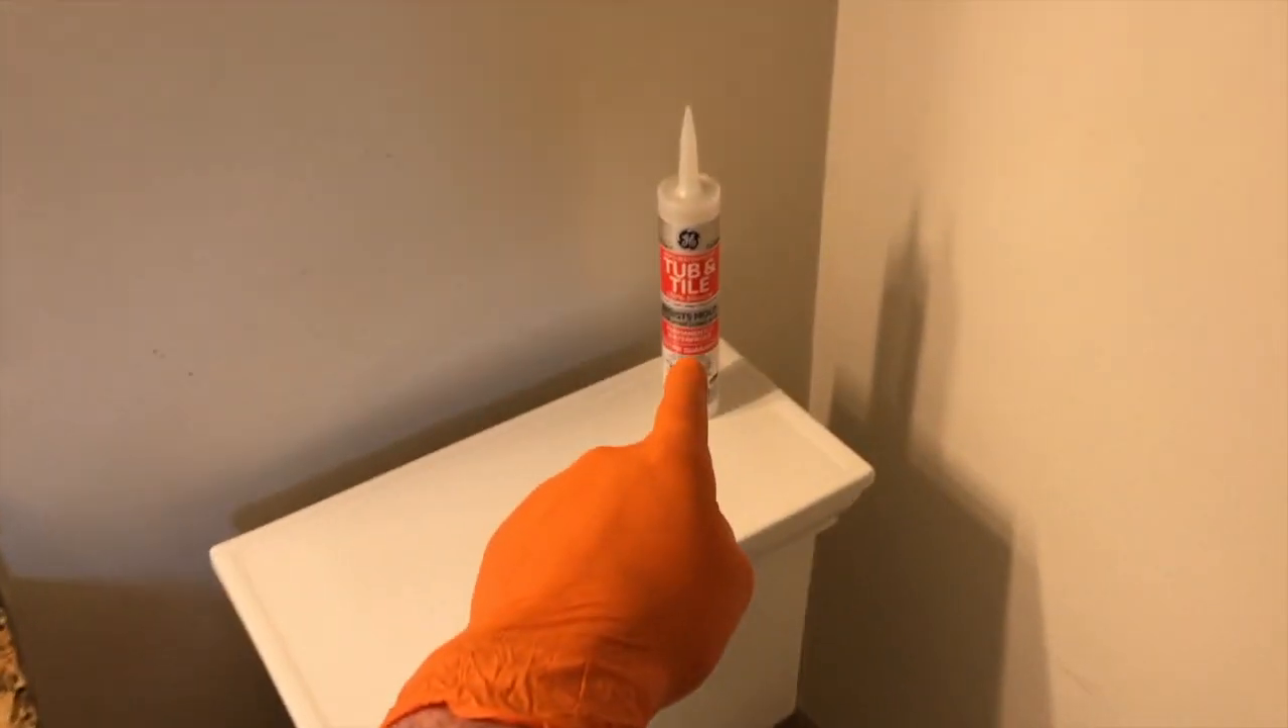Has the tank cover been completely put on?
Yes.